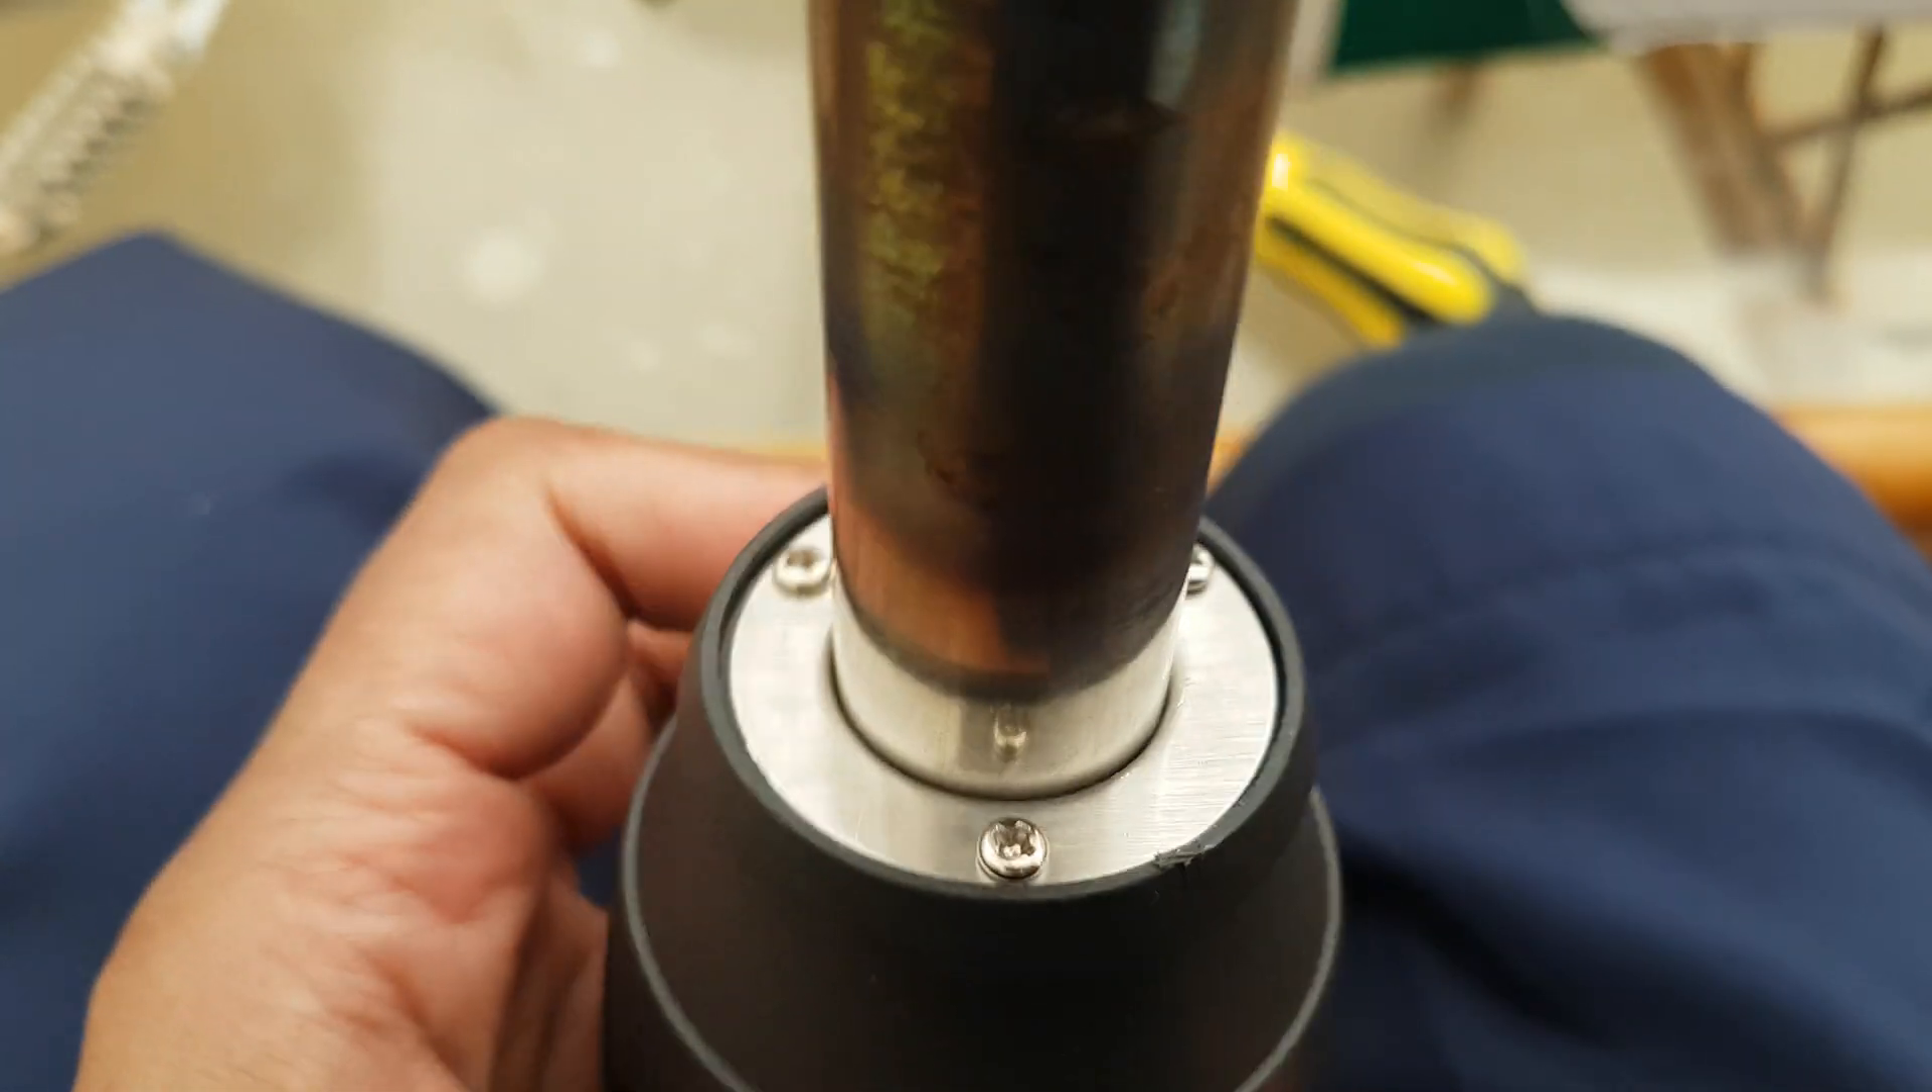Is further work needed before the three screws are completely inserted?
No.